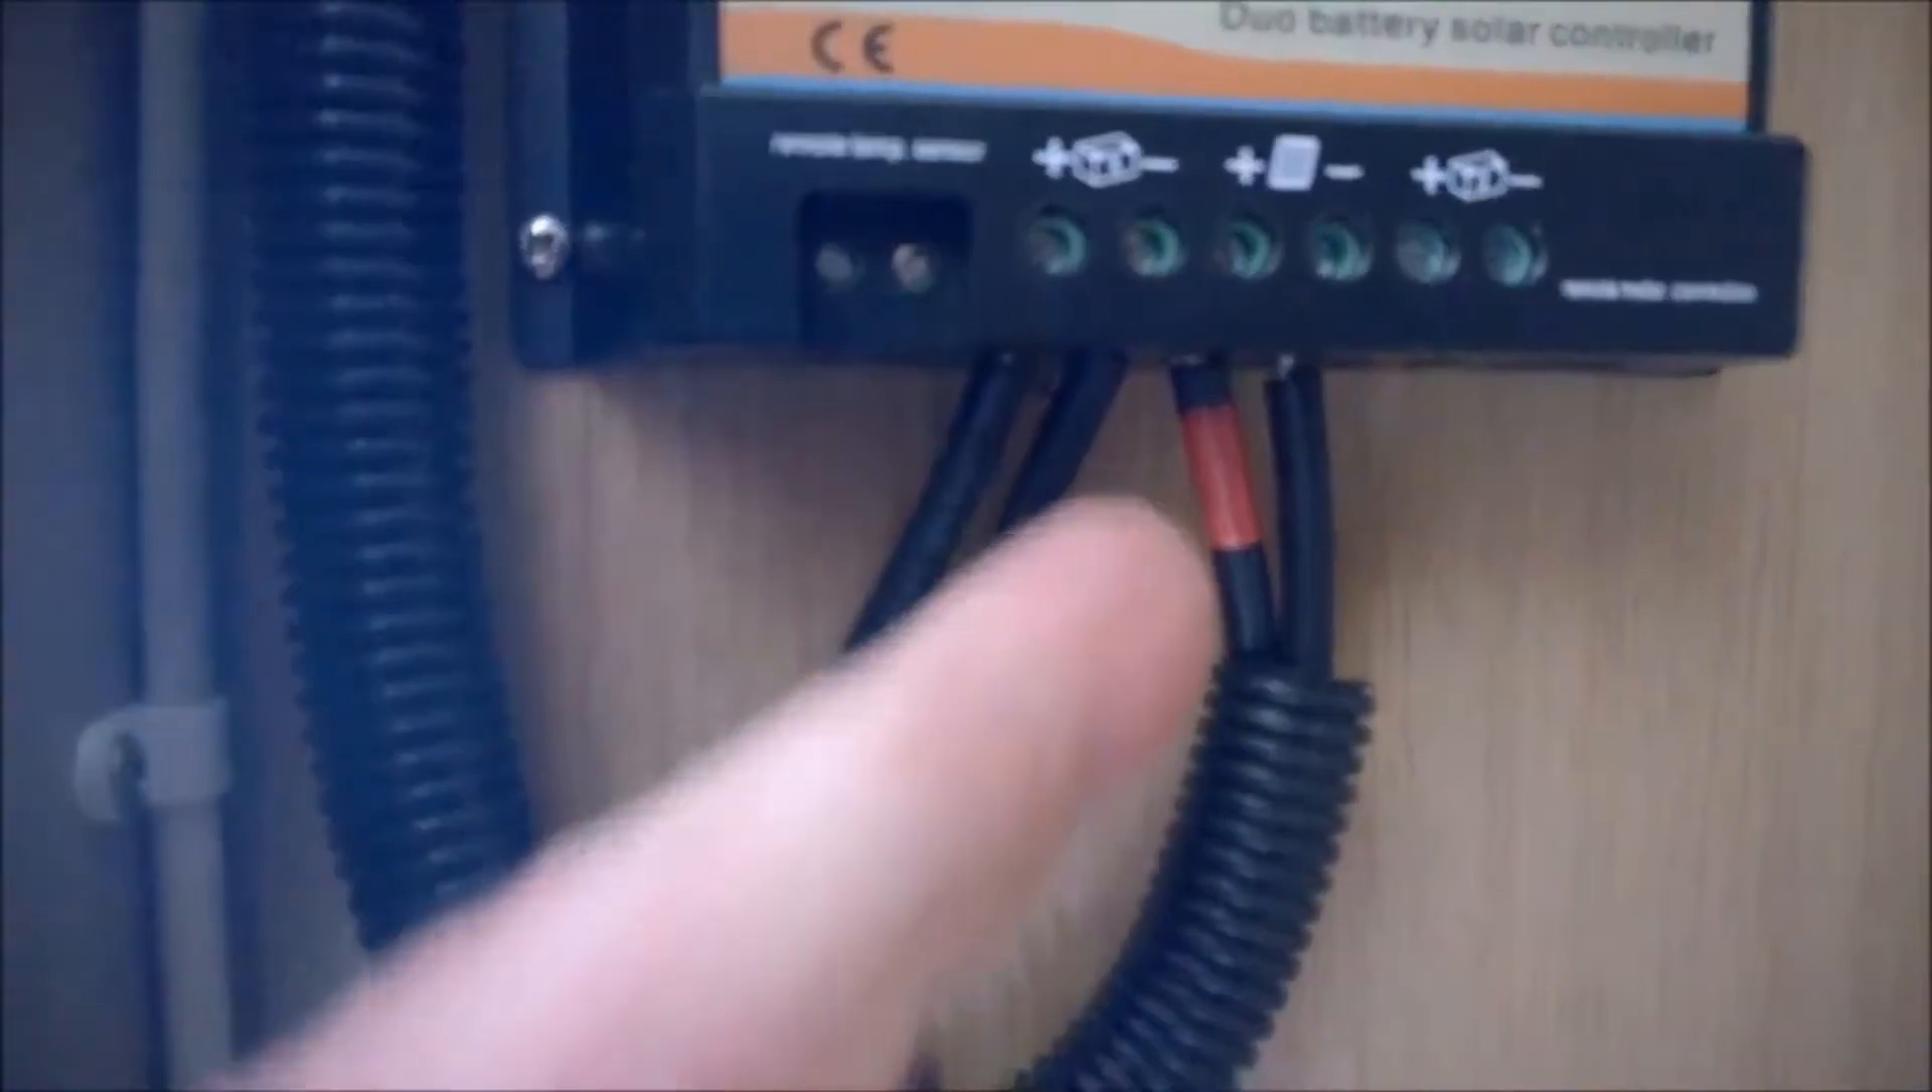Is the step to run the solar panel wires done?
Yes.